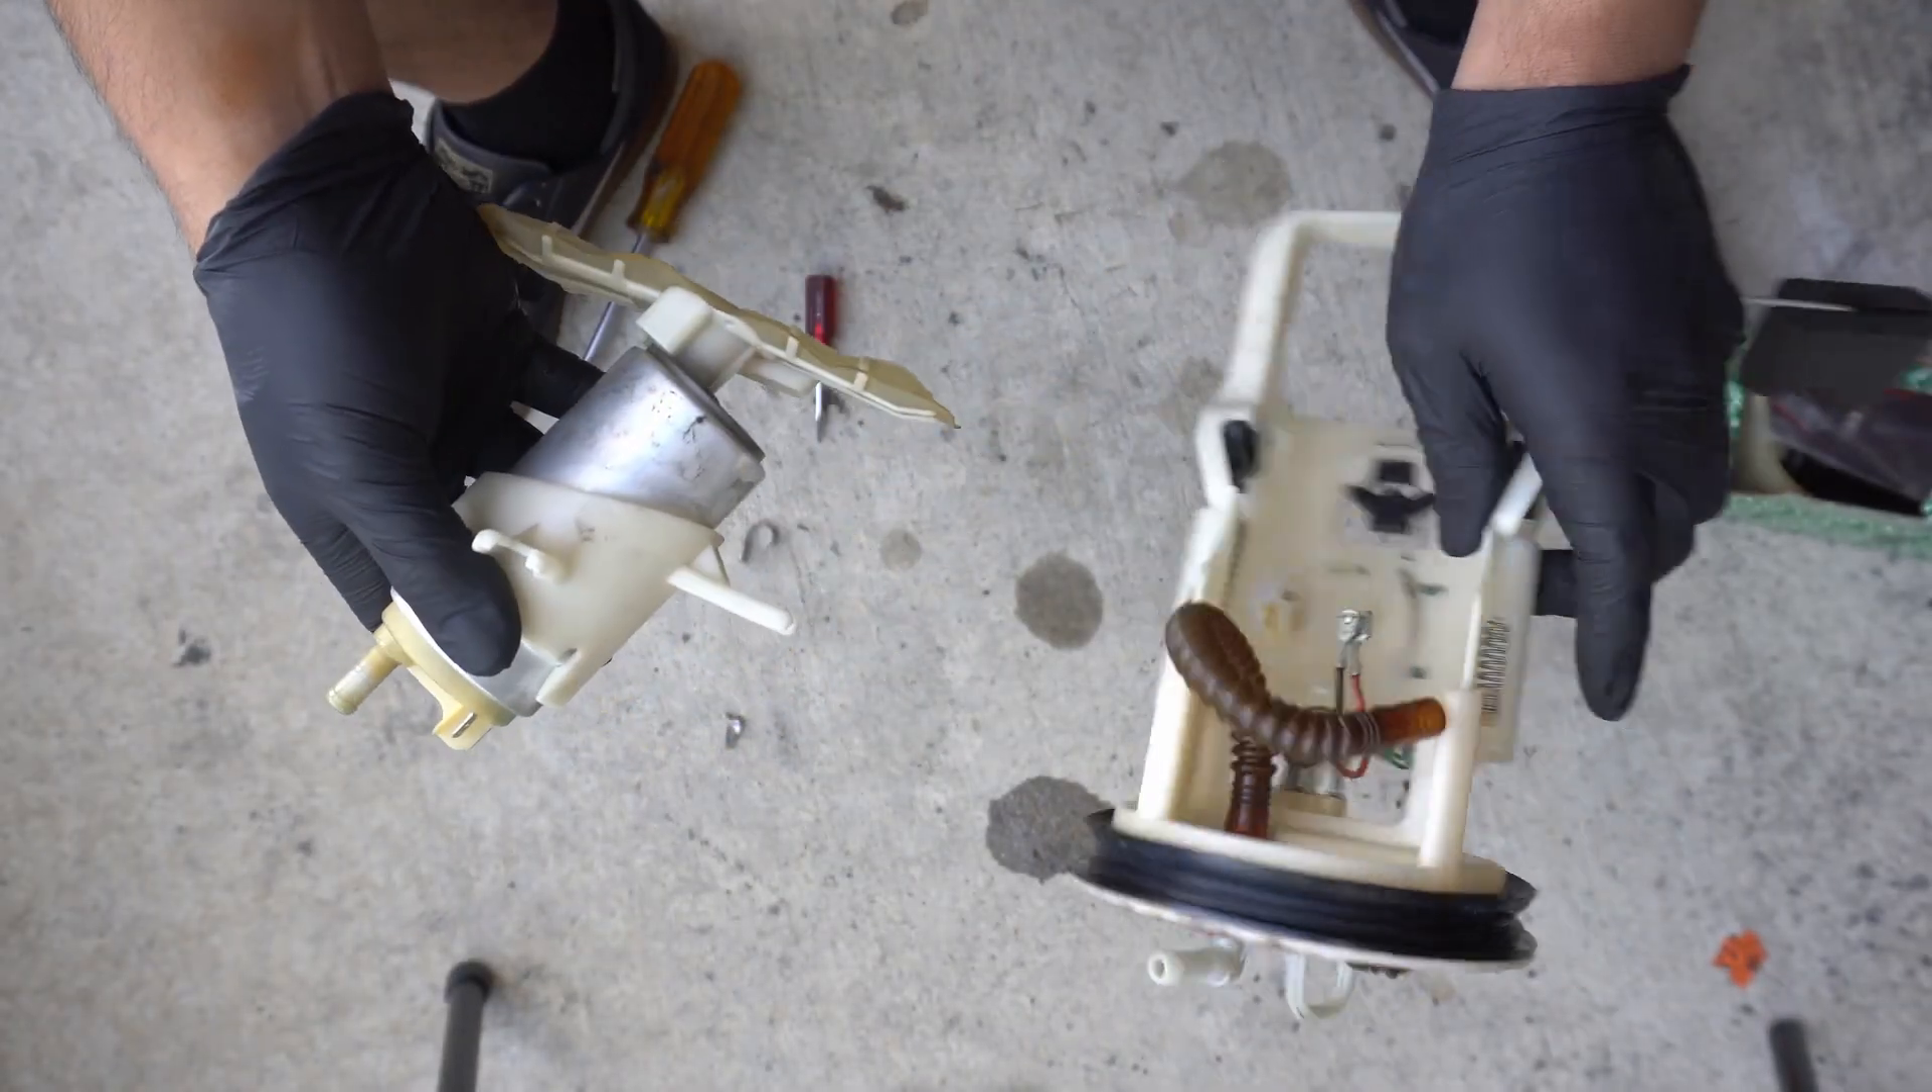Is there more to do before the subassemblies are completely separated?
No.